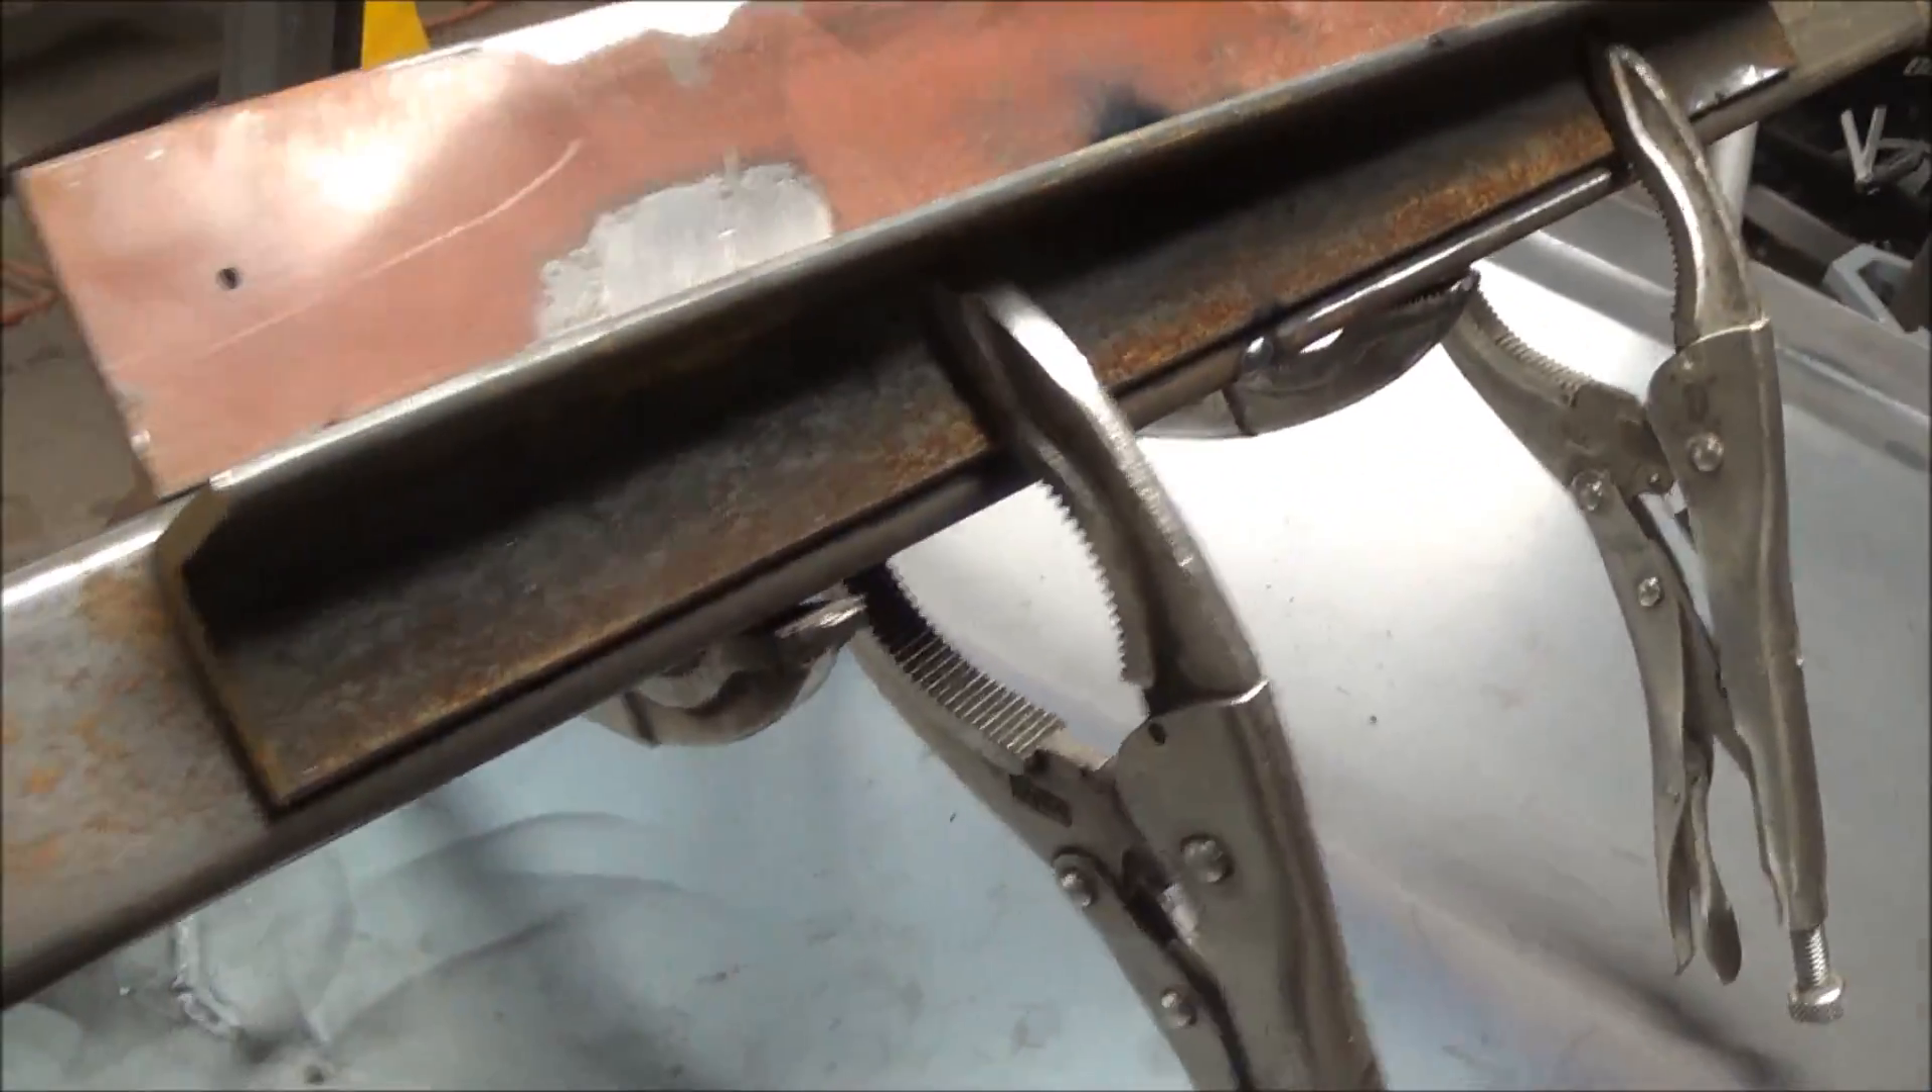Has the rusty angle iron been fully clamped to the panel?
Yes.